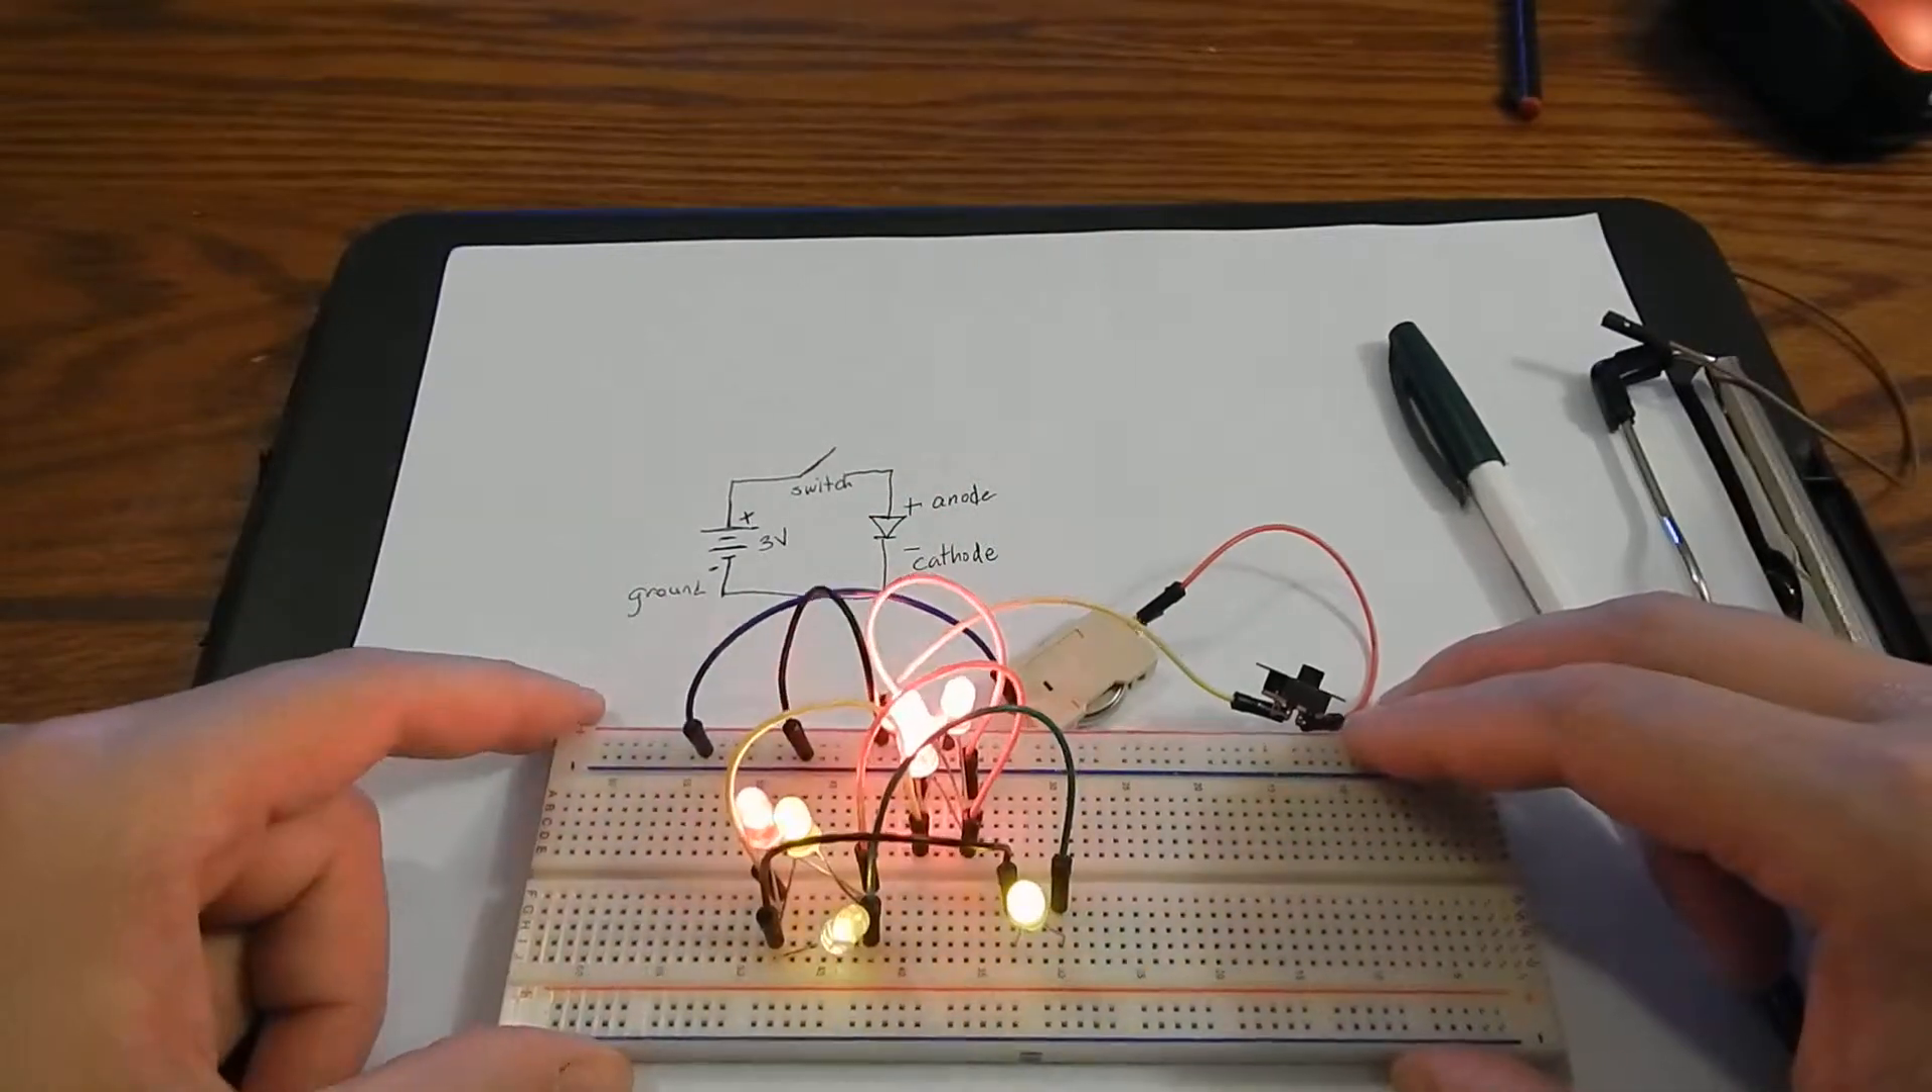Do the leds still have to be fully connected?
No.